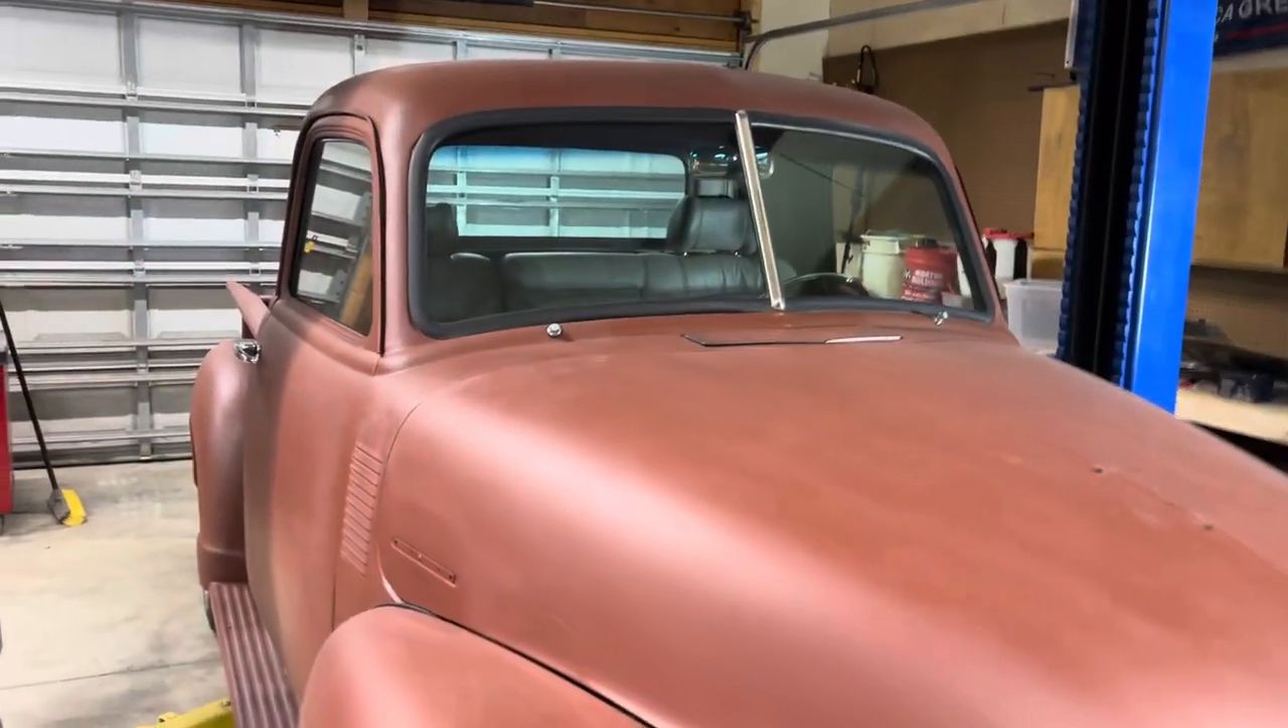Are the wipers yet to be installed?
Yes.